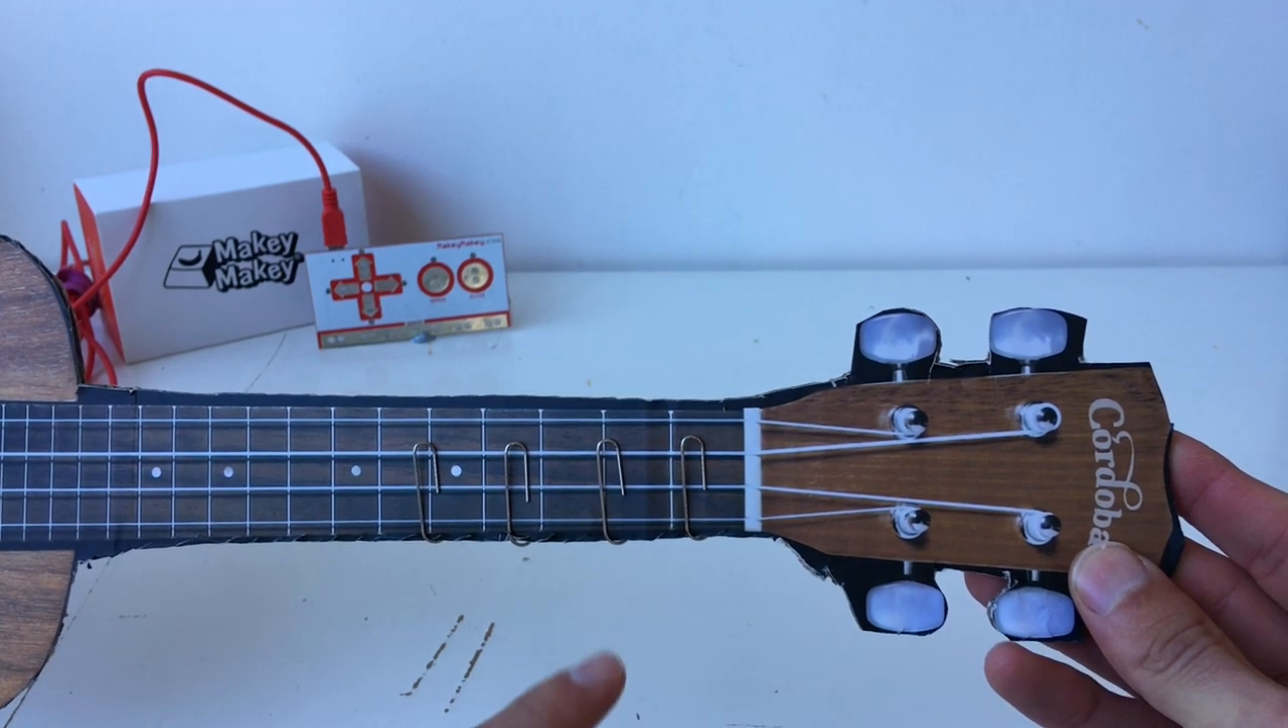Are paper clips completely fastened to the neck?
Yes.